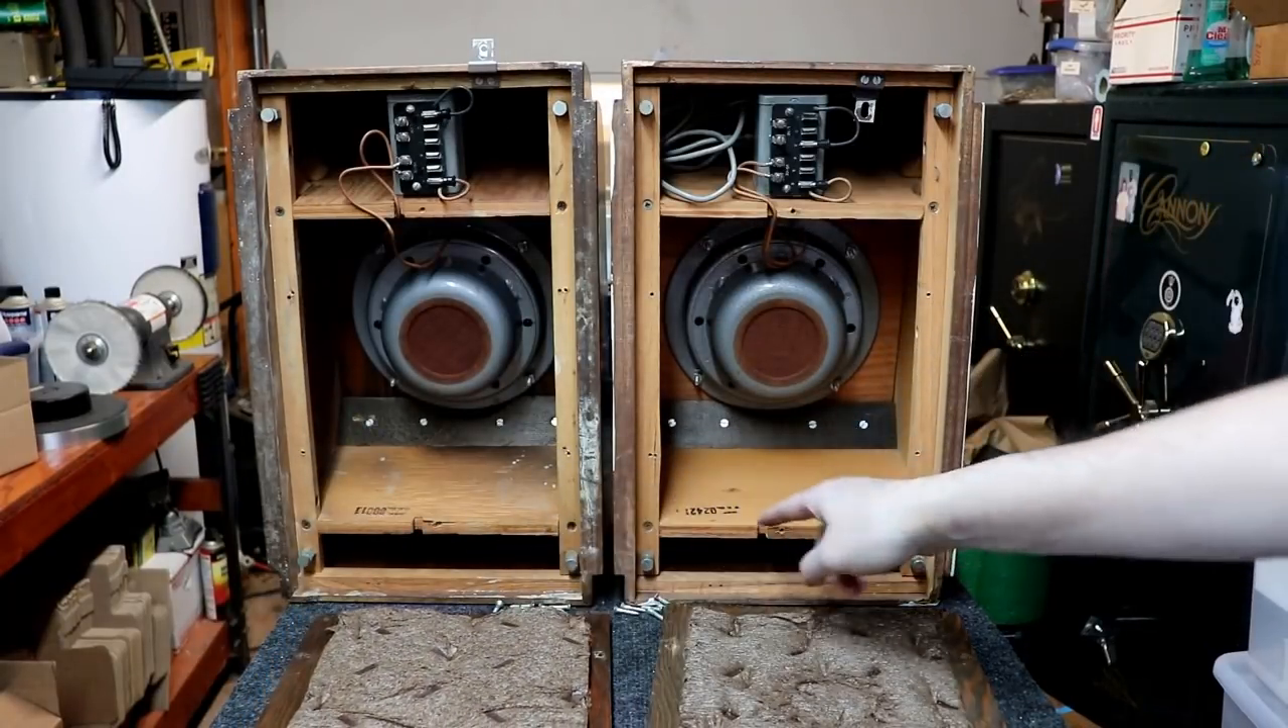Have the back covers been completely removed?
Yes.